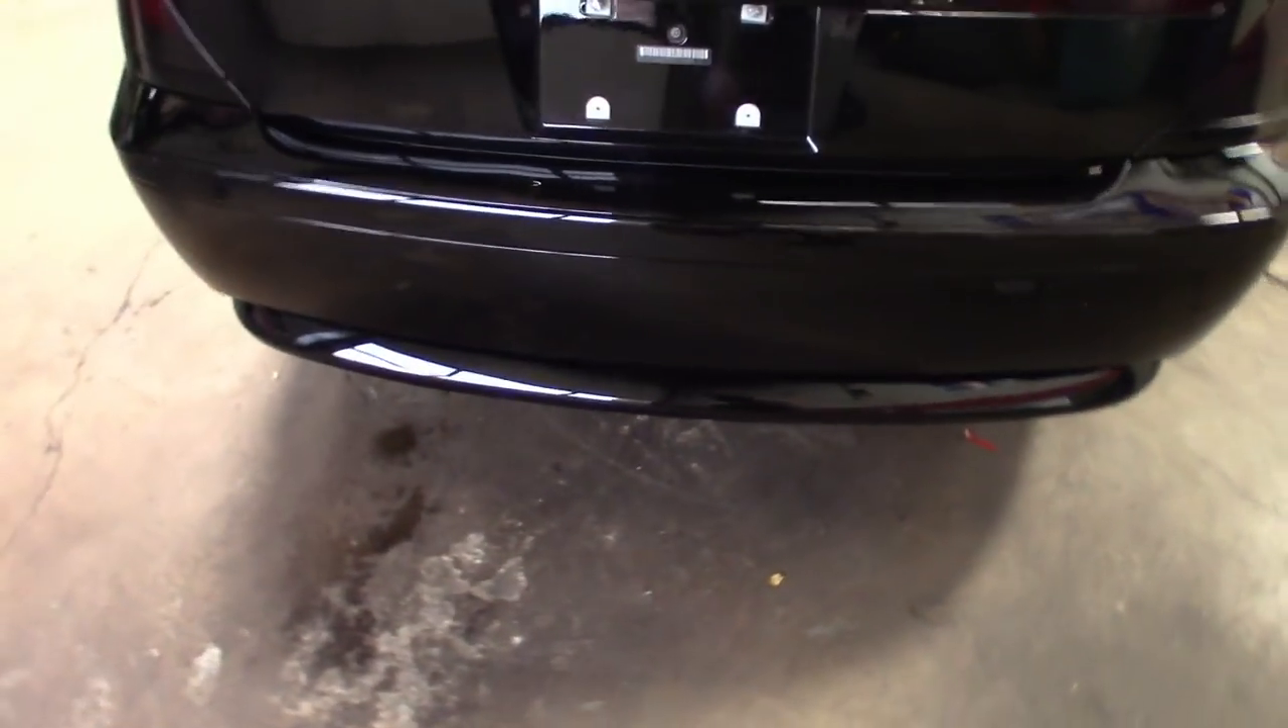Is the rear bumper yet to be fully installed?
No.